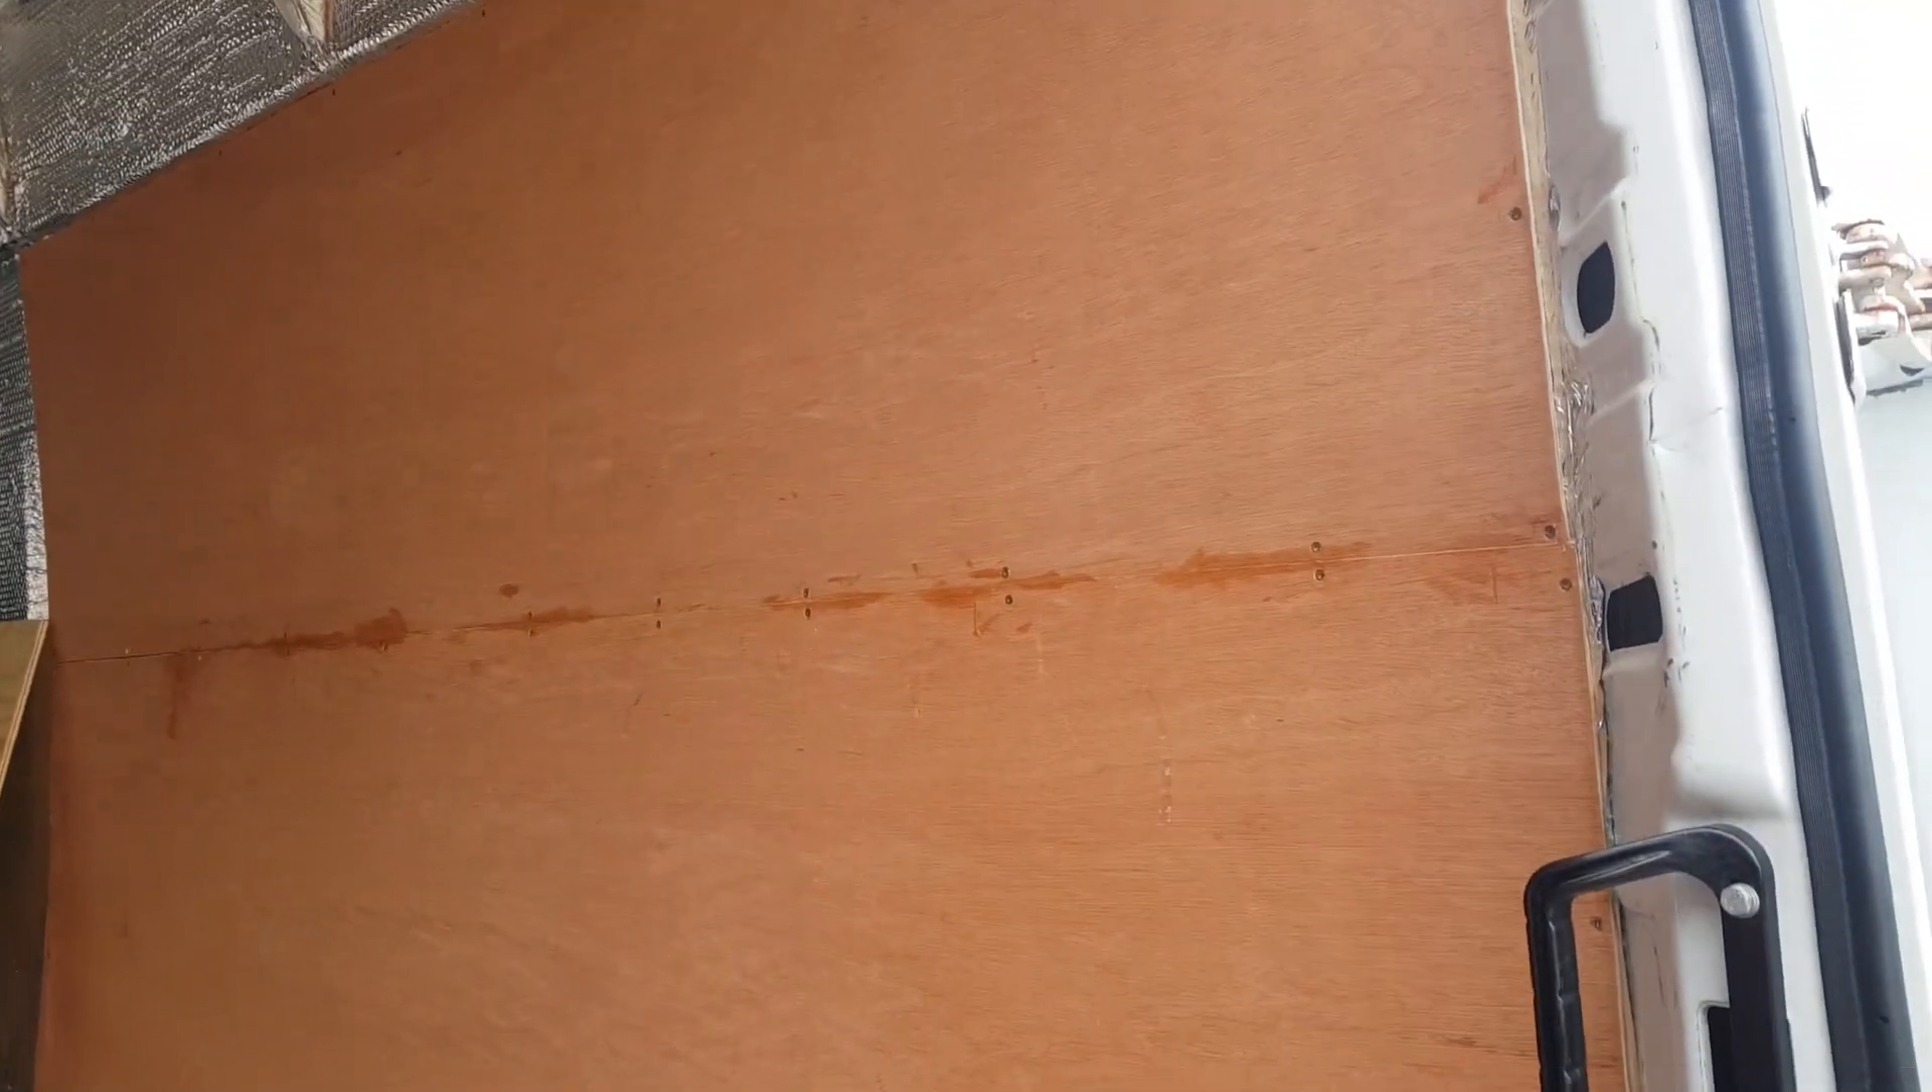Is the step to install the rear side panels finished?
Yes.